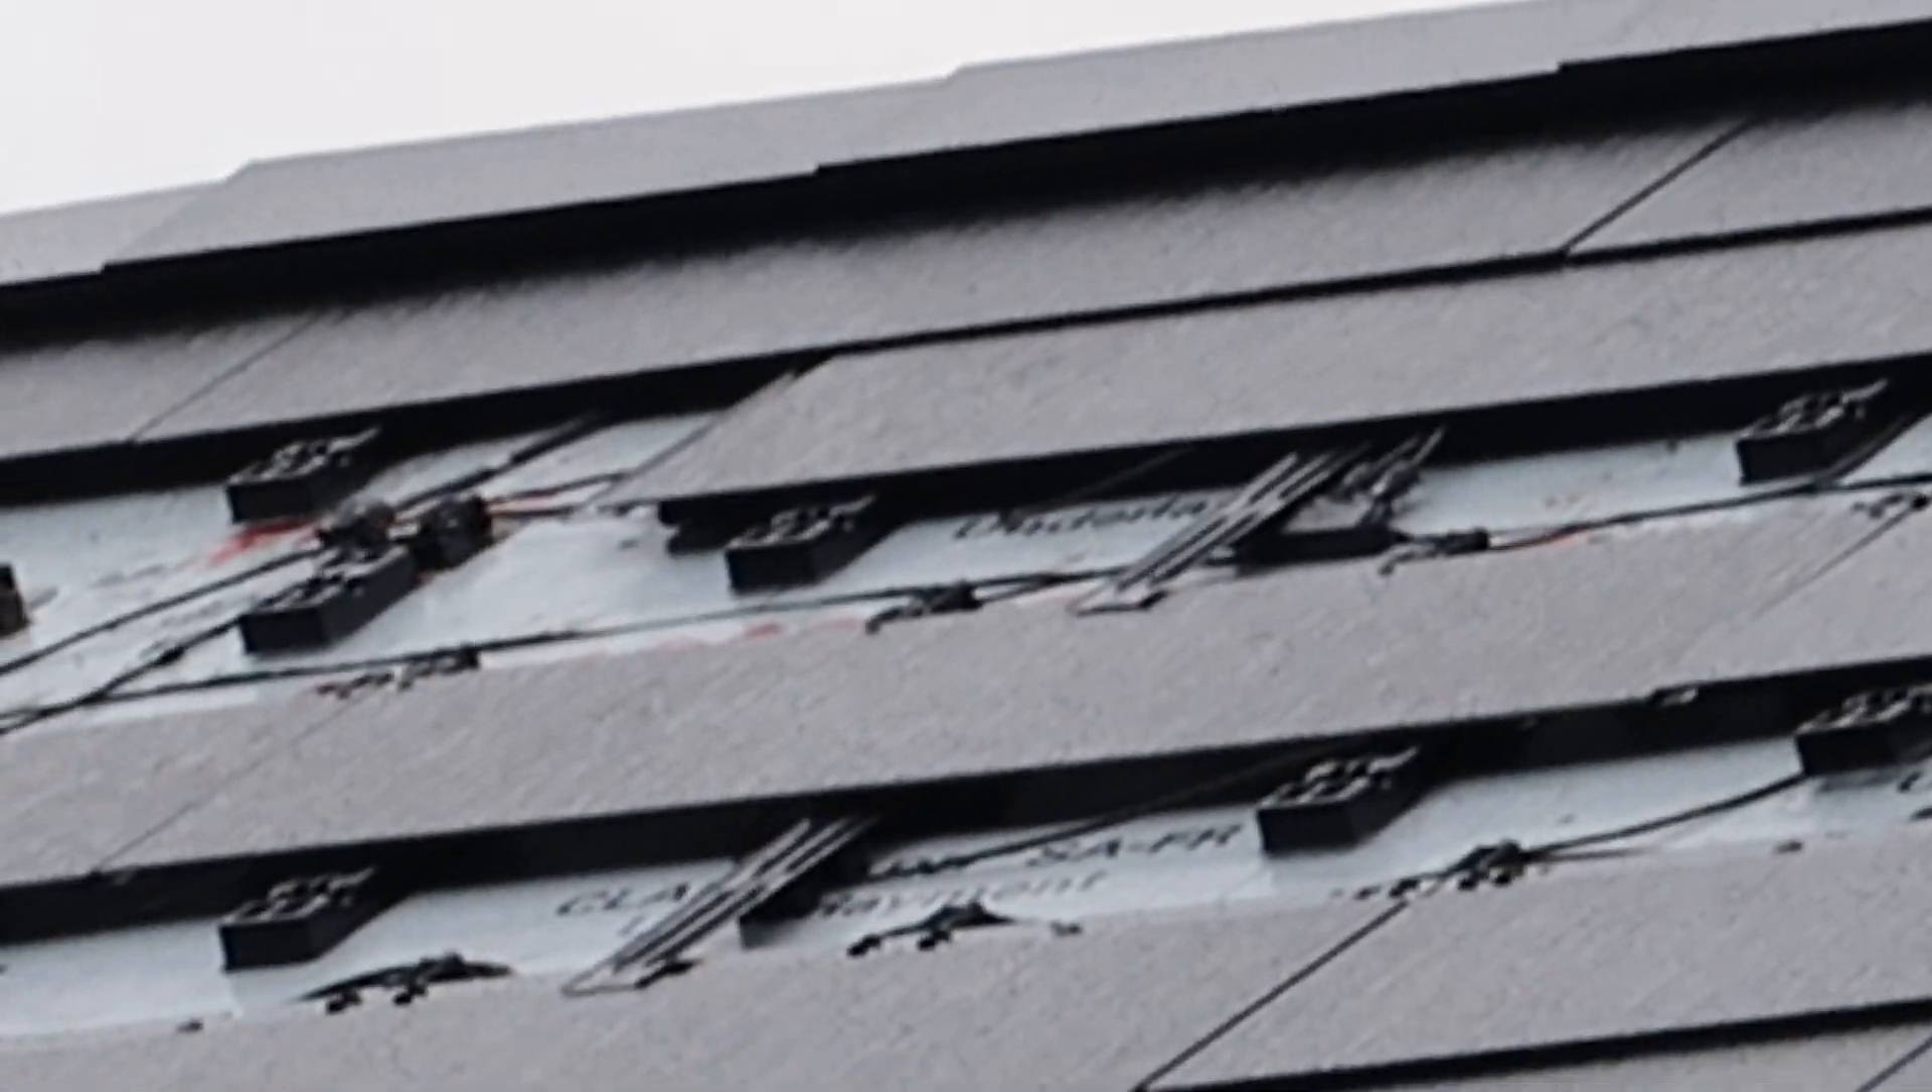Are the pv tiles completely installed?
No.